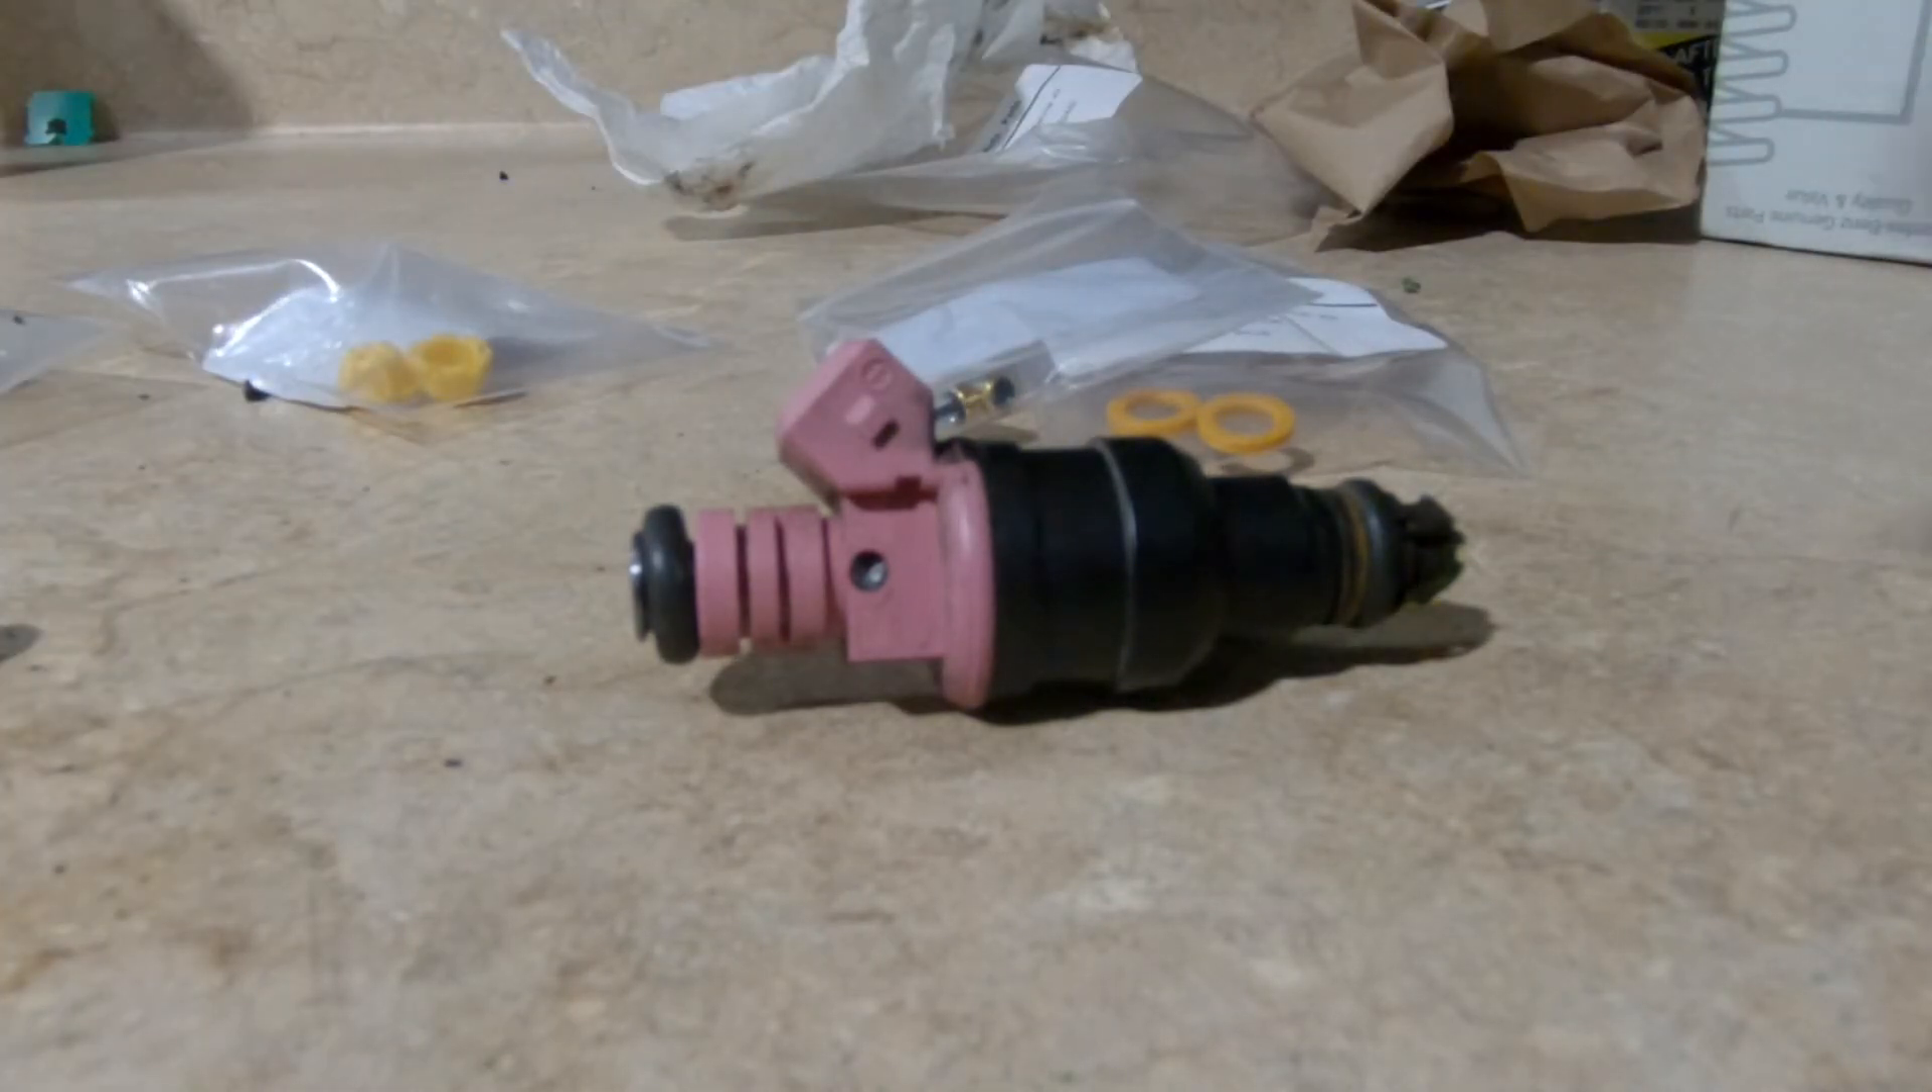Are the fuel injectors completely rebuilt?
No.